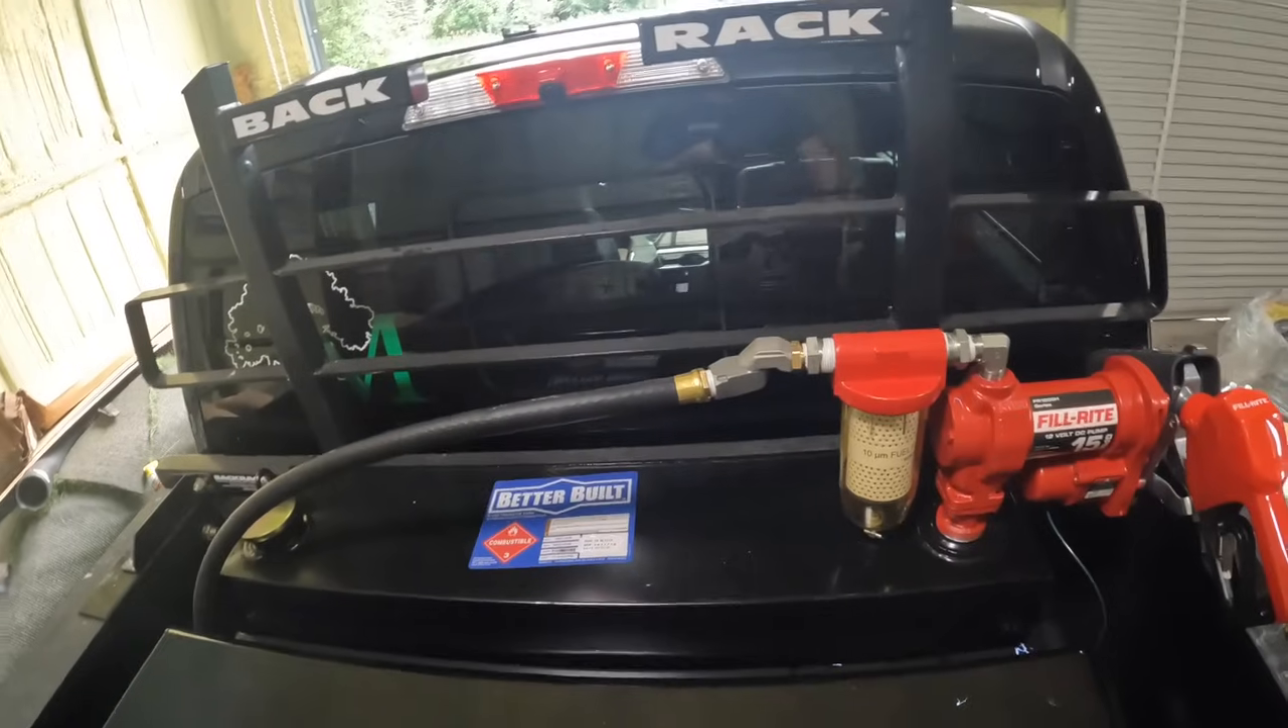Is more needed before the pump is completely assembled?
No.